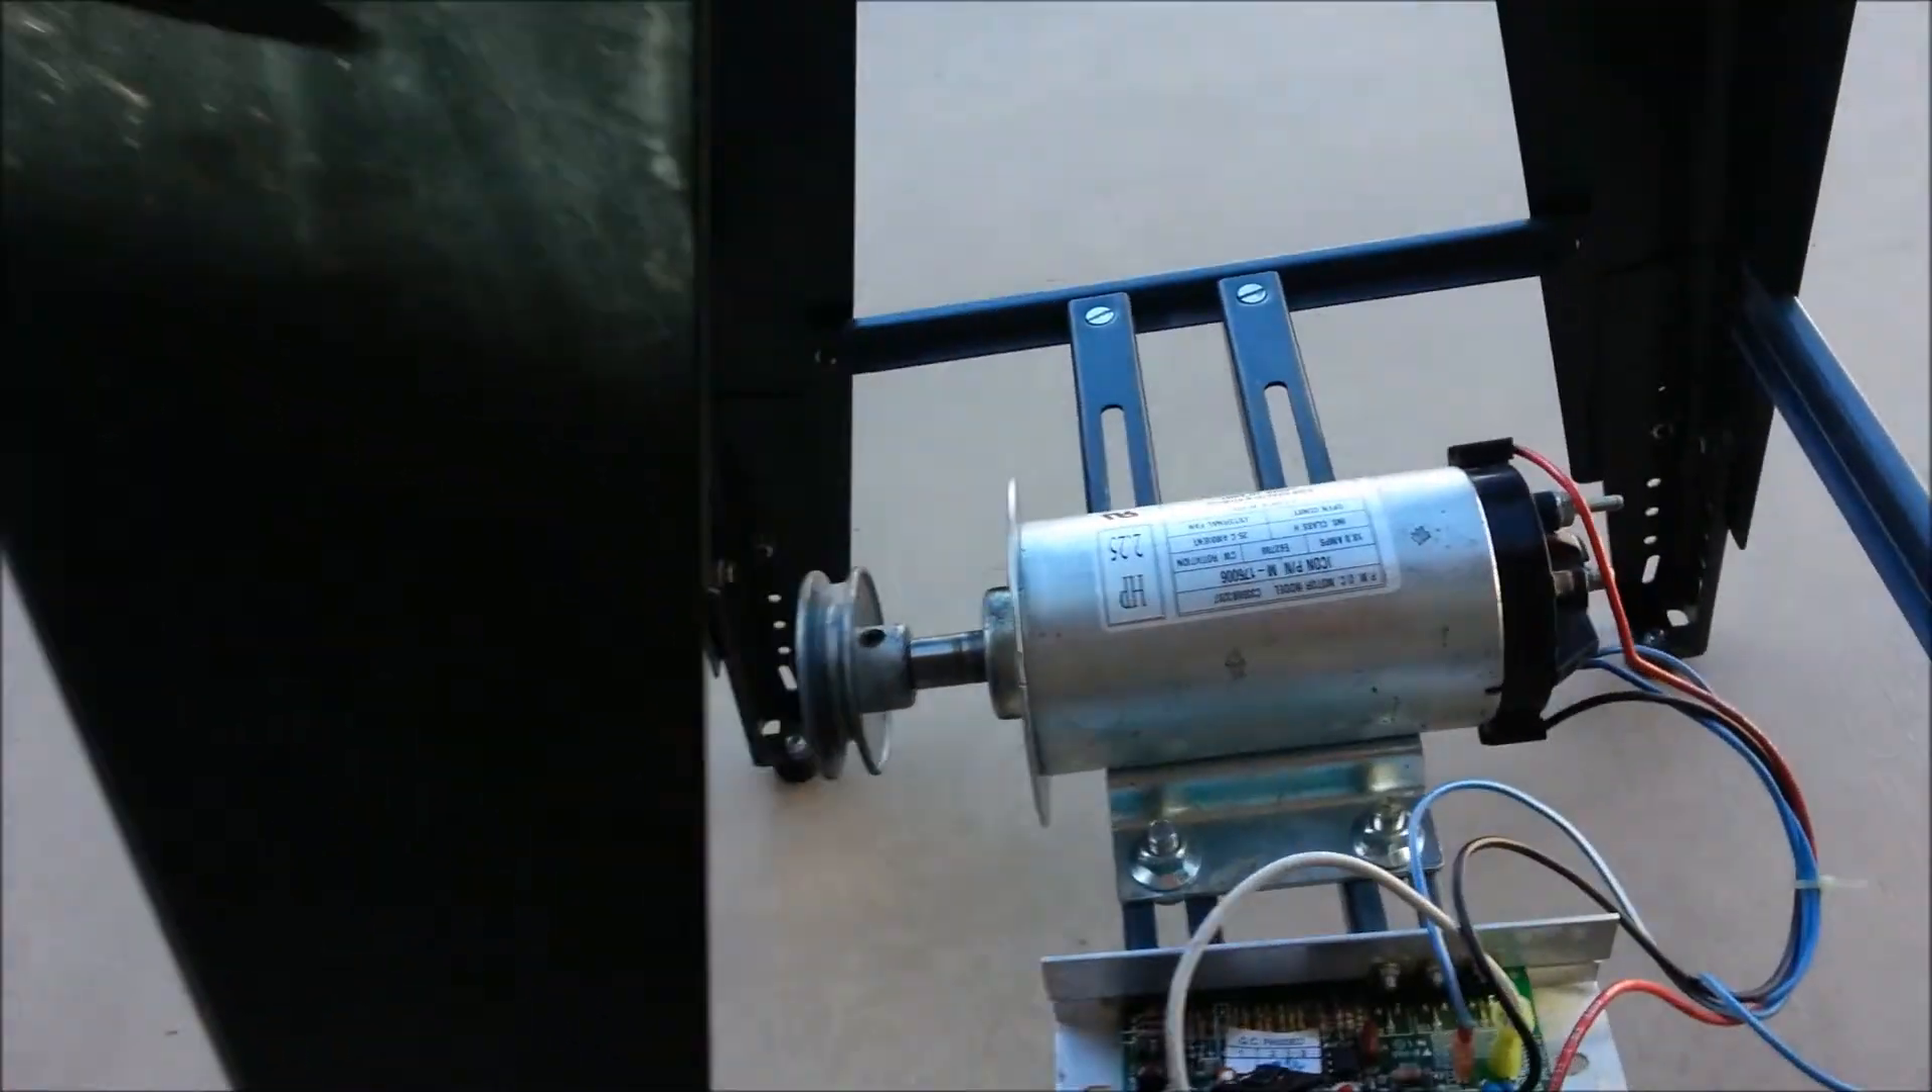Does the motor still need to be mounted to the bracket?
No.